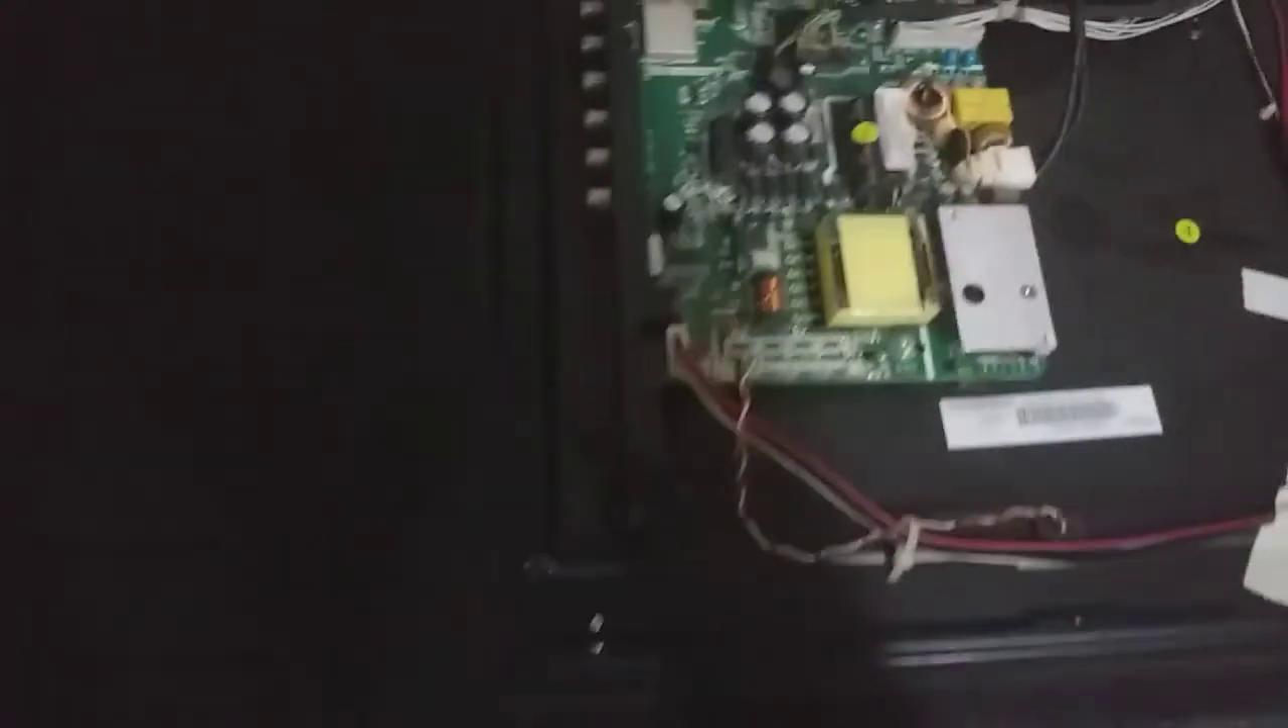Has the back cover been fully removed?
Yes.